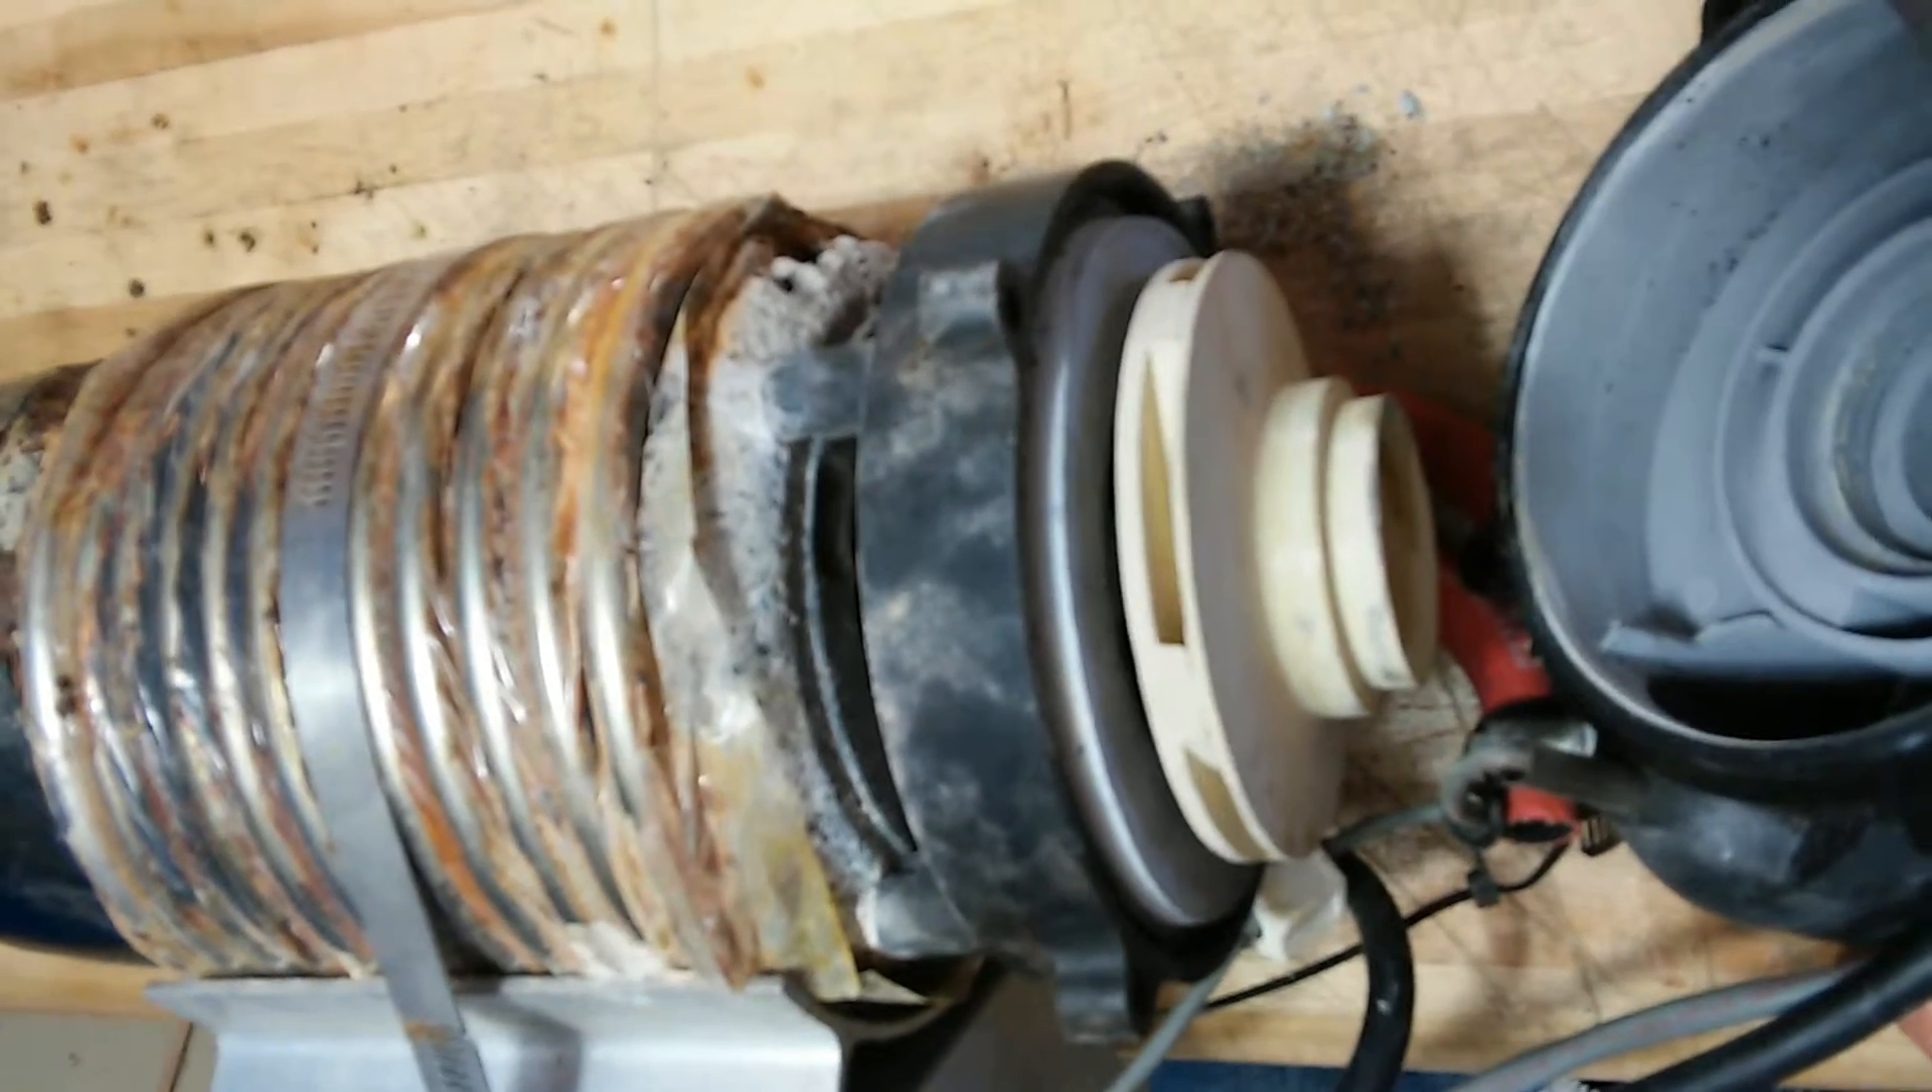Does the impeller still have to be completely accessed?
No.